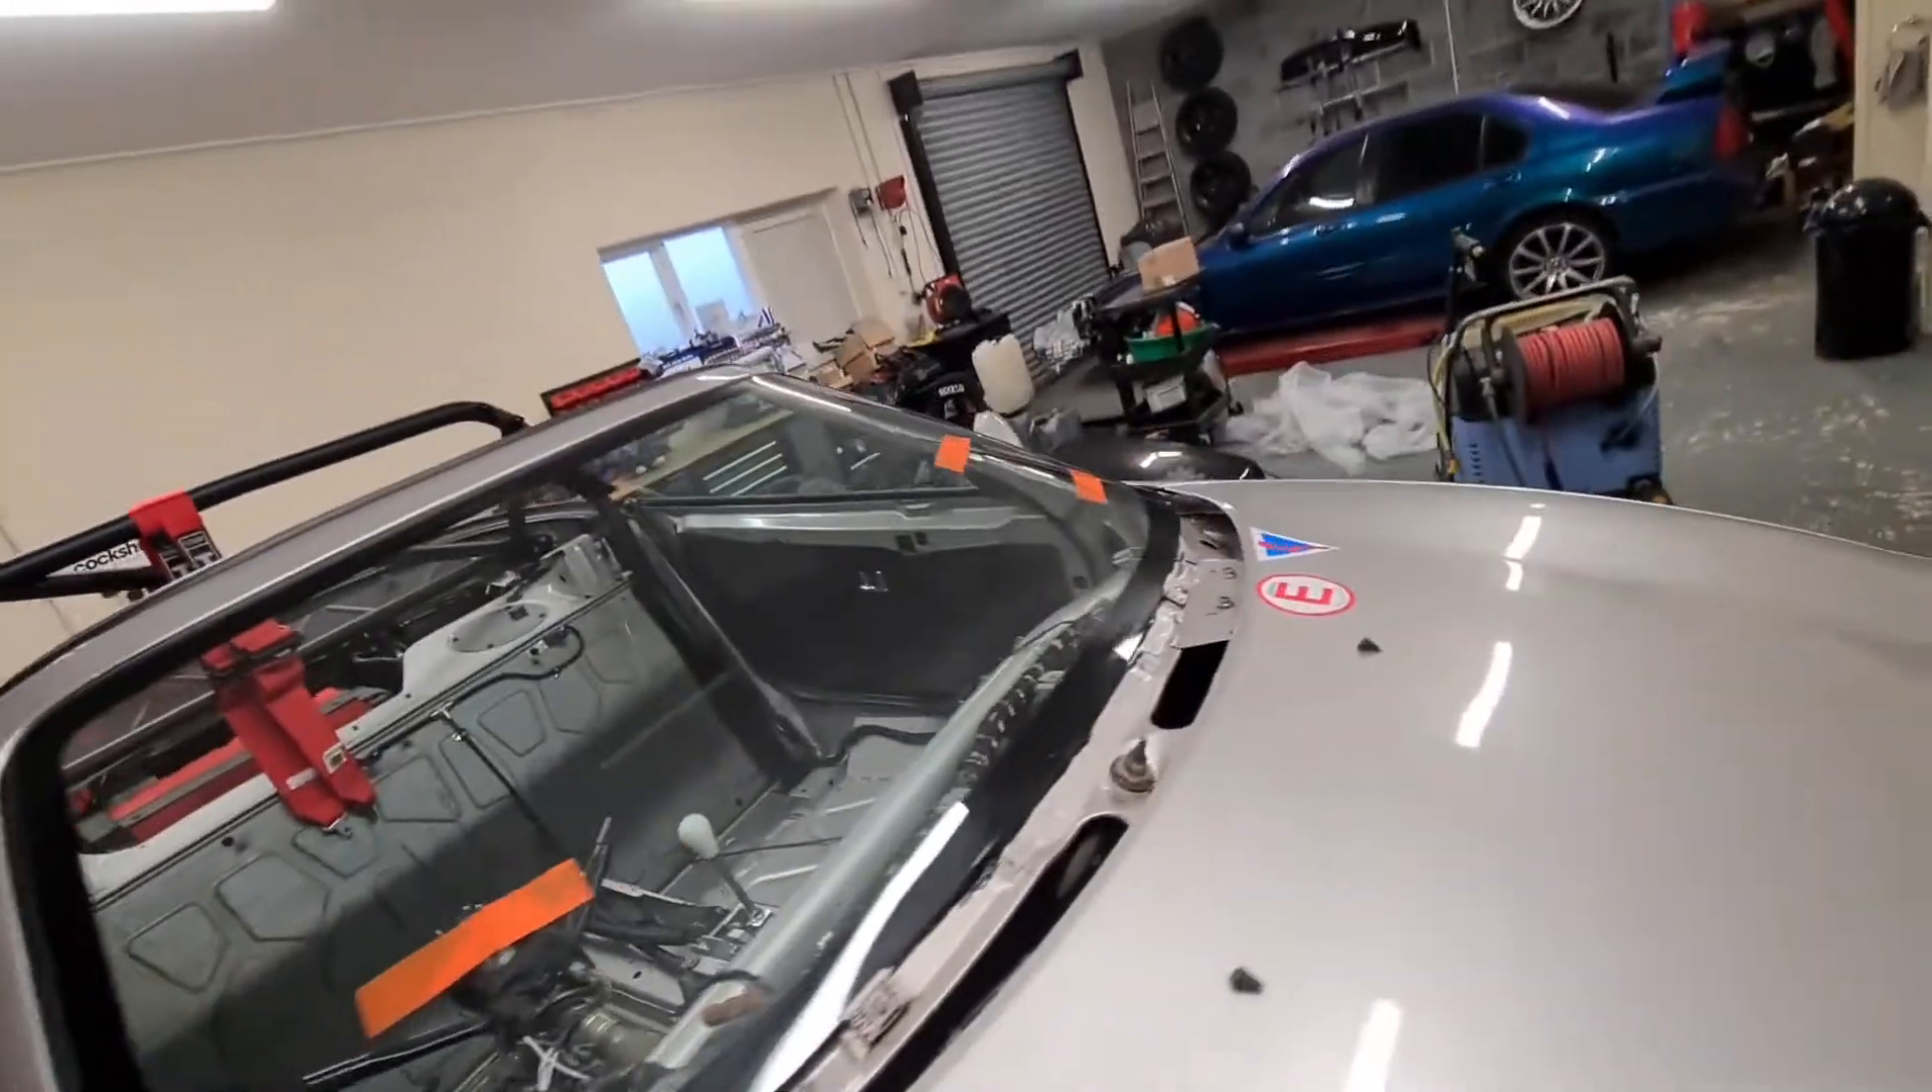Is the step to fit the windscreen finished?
Yes.